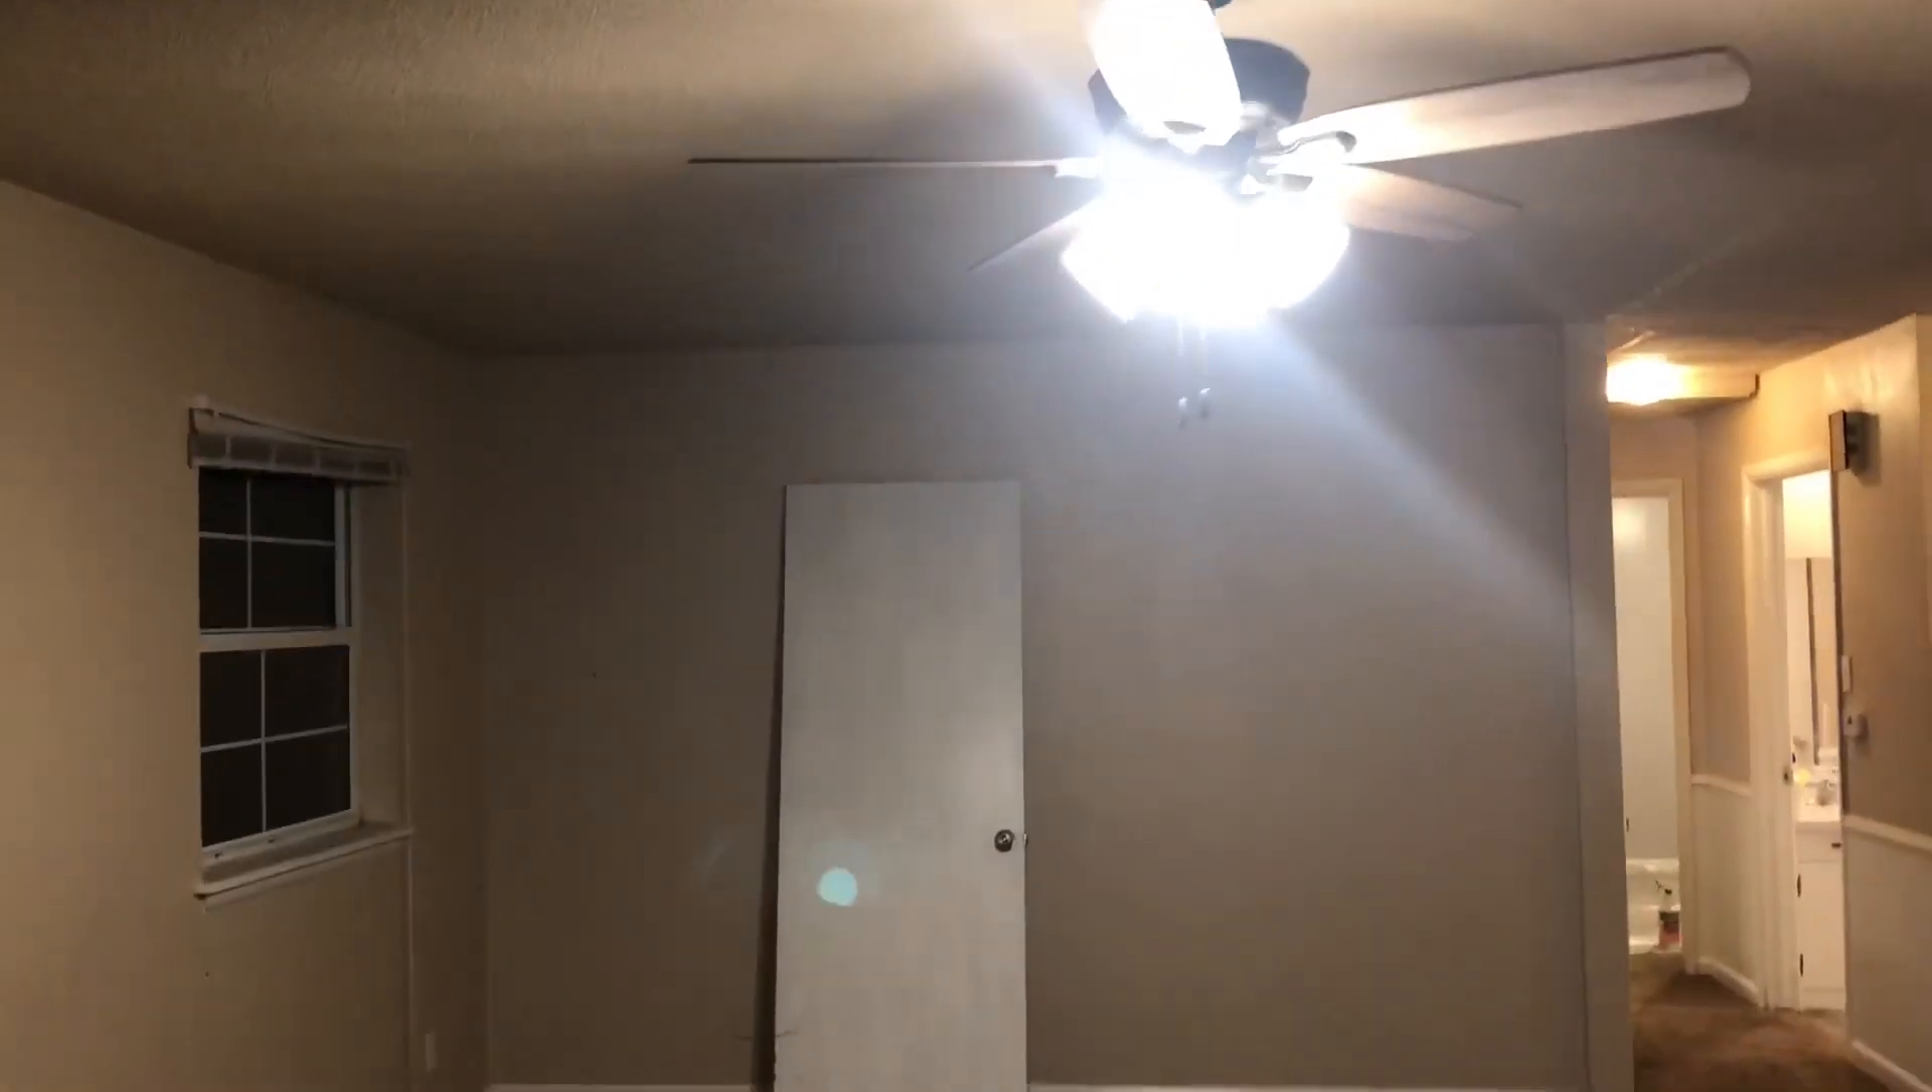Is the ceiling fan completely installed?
Yes.